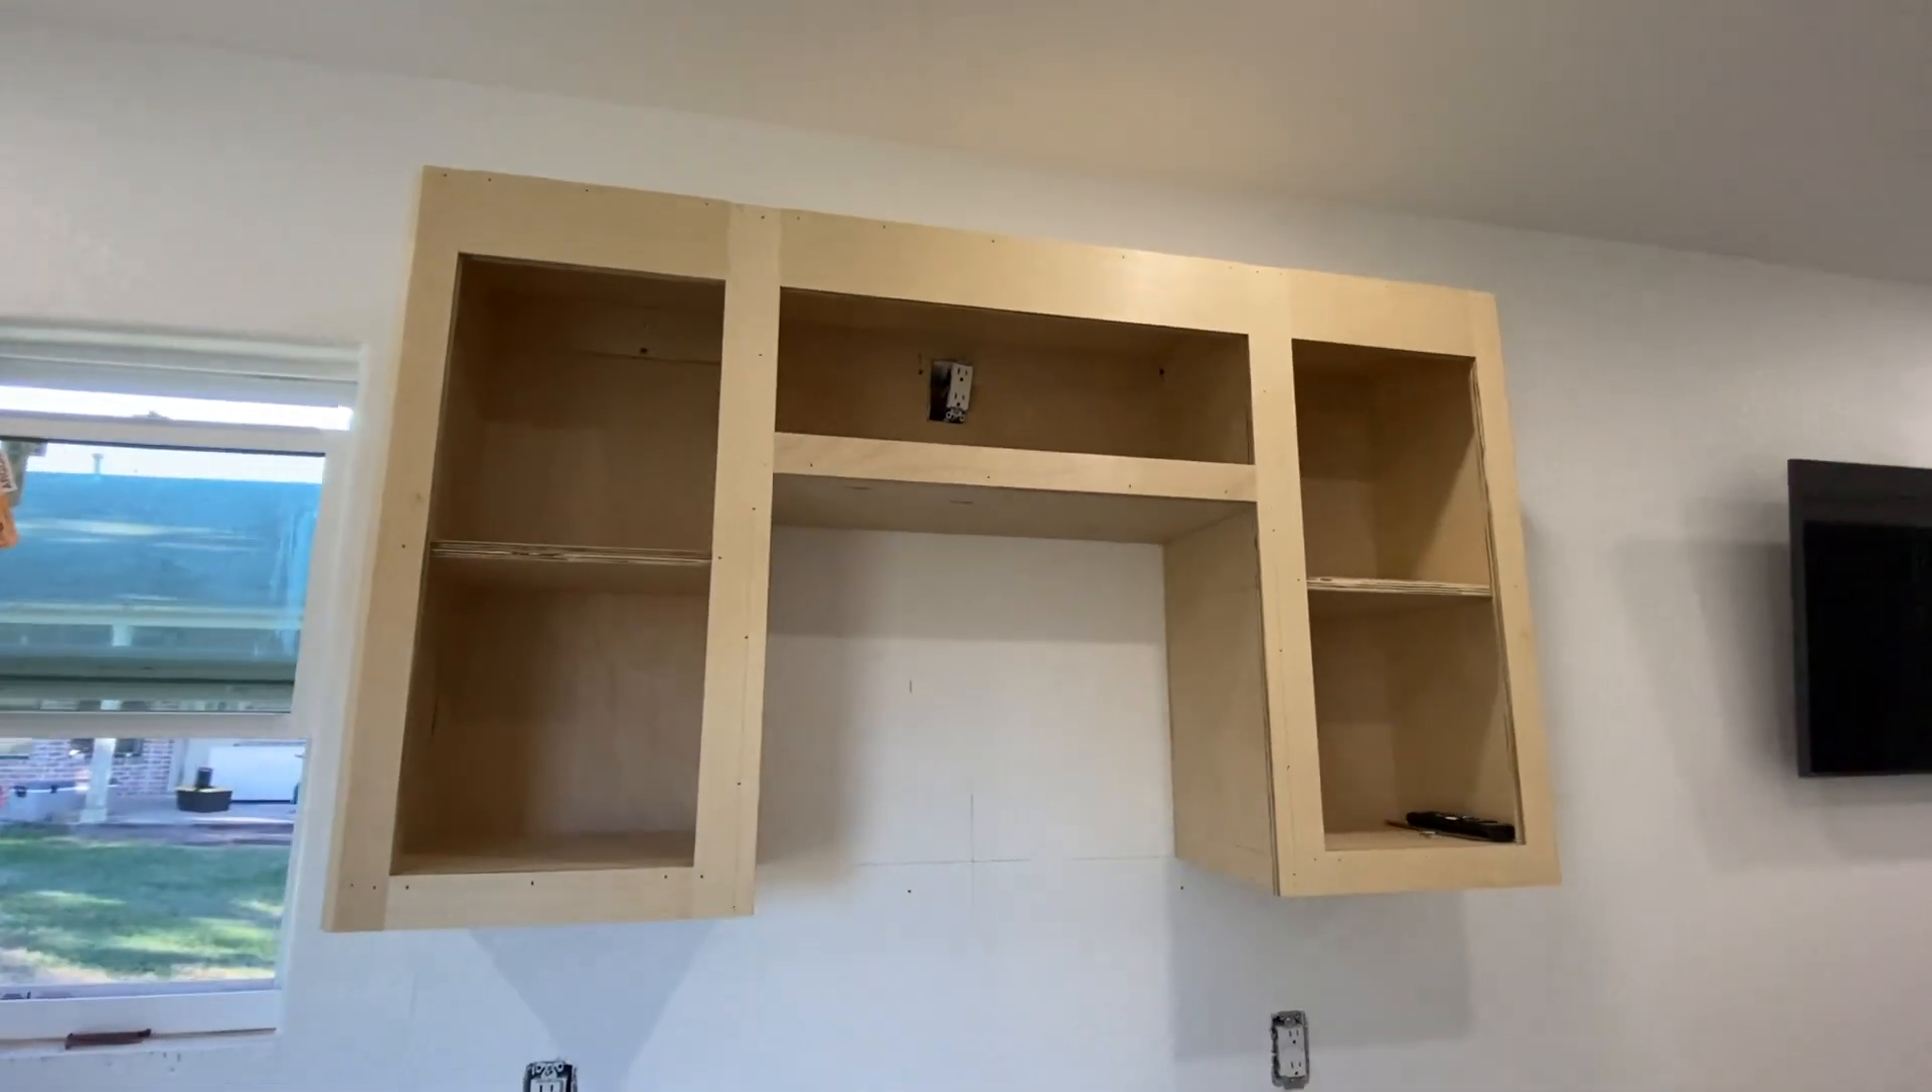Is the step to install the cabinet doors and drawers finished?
No.